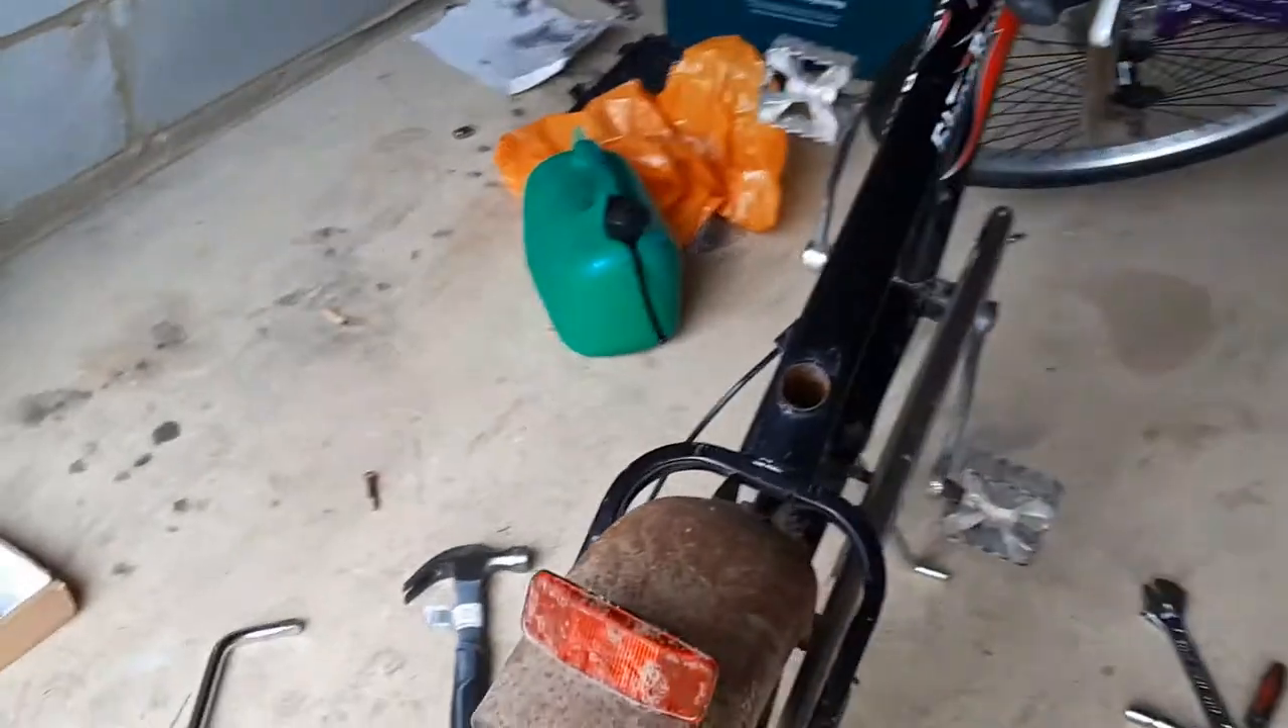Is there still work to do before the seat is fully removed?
No.